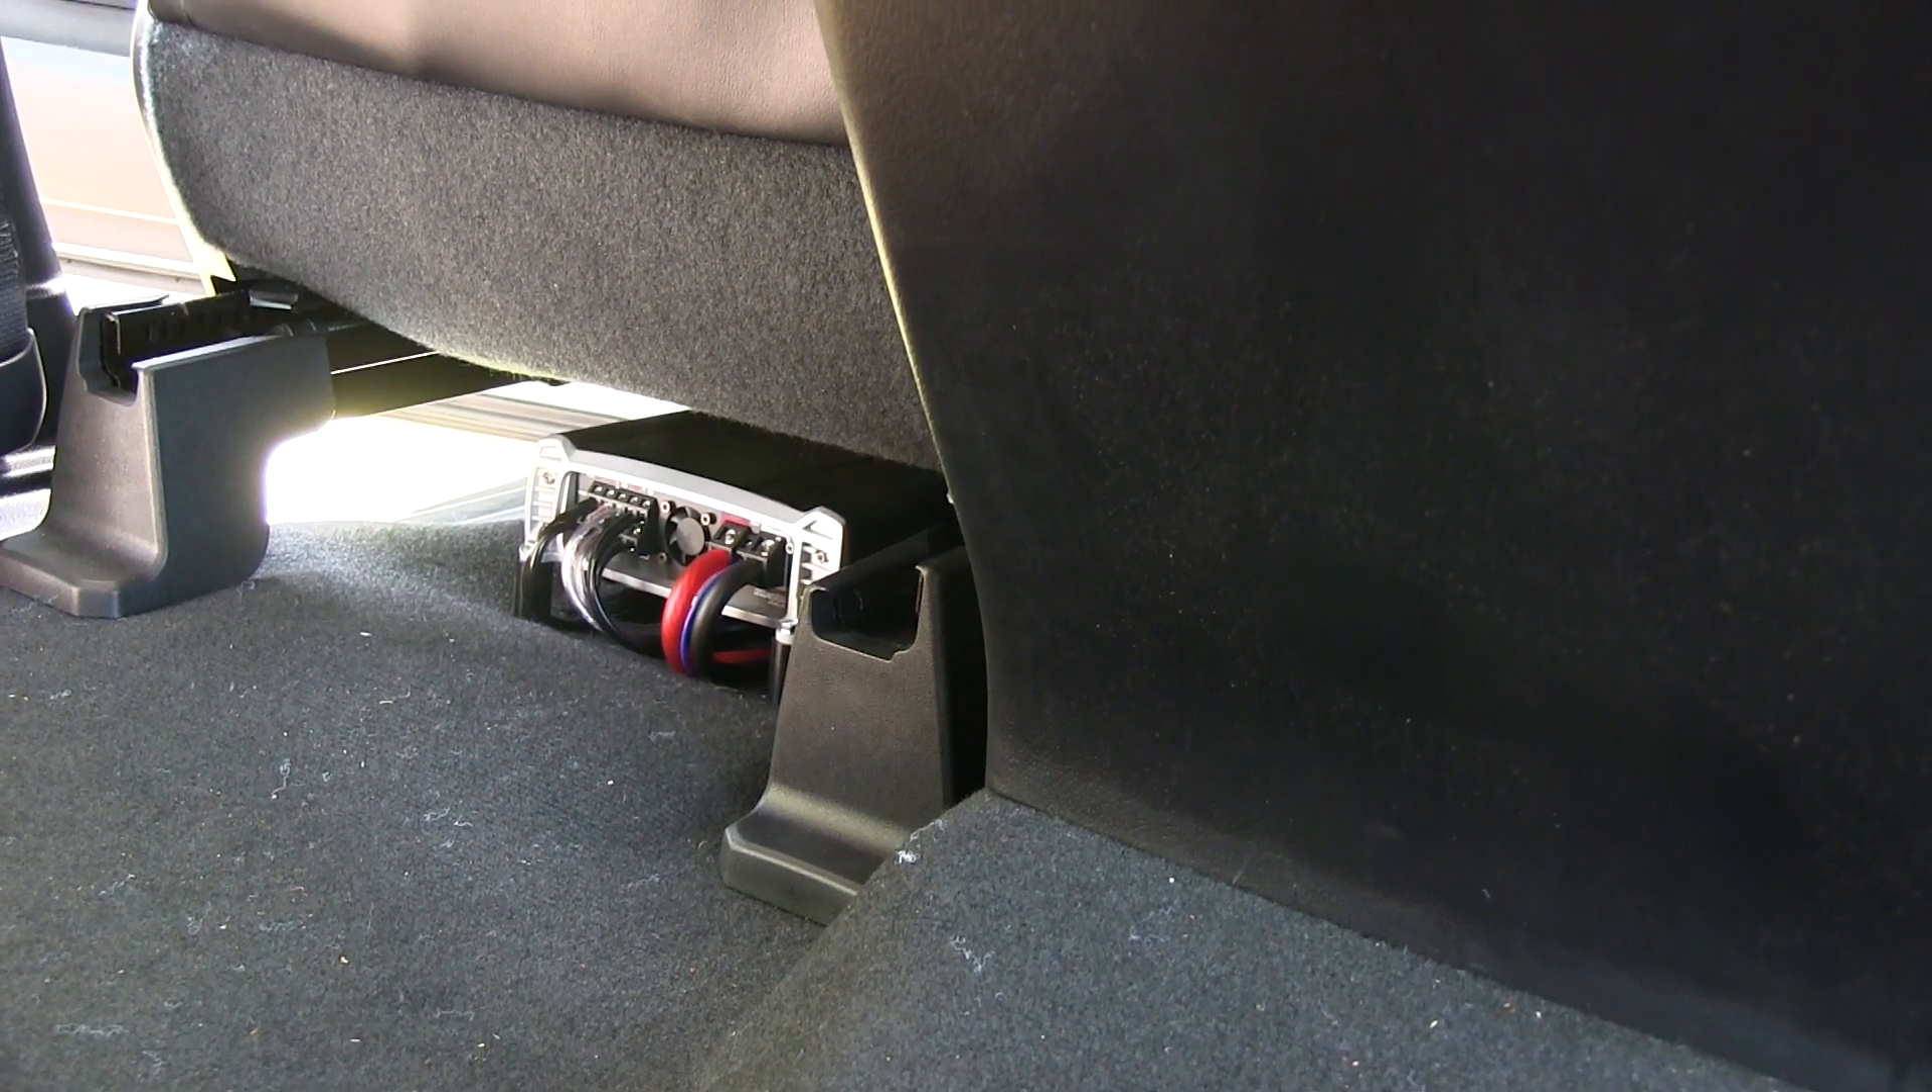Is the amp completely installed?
Yes.